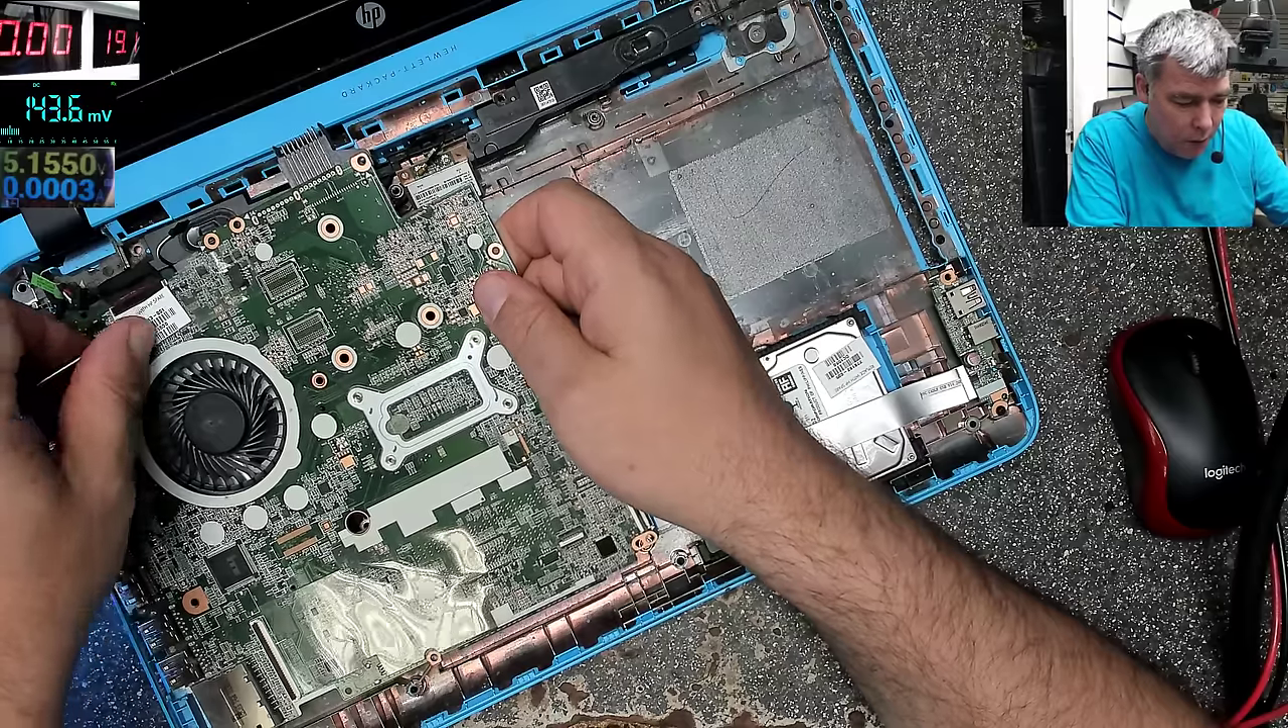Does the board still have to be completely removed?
Yes.